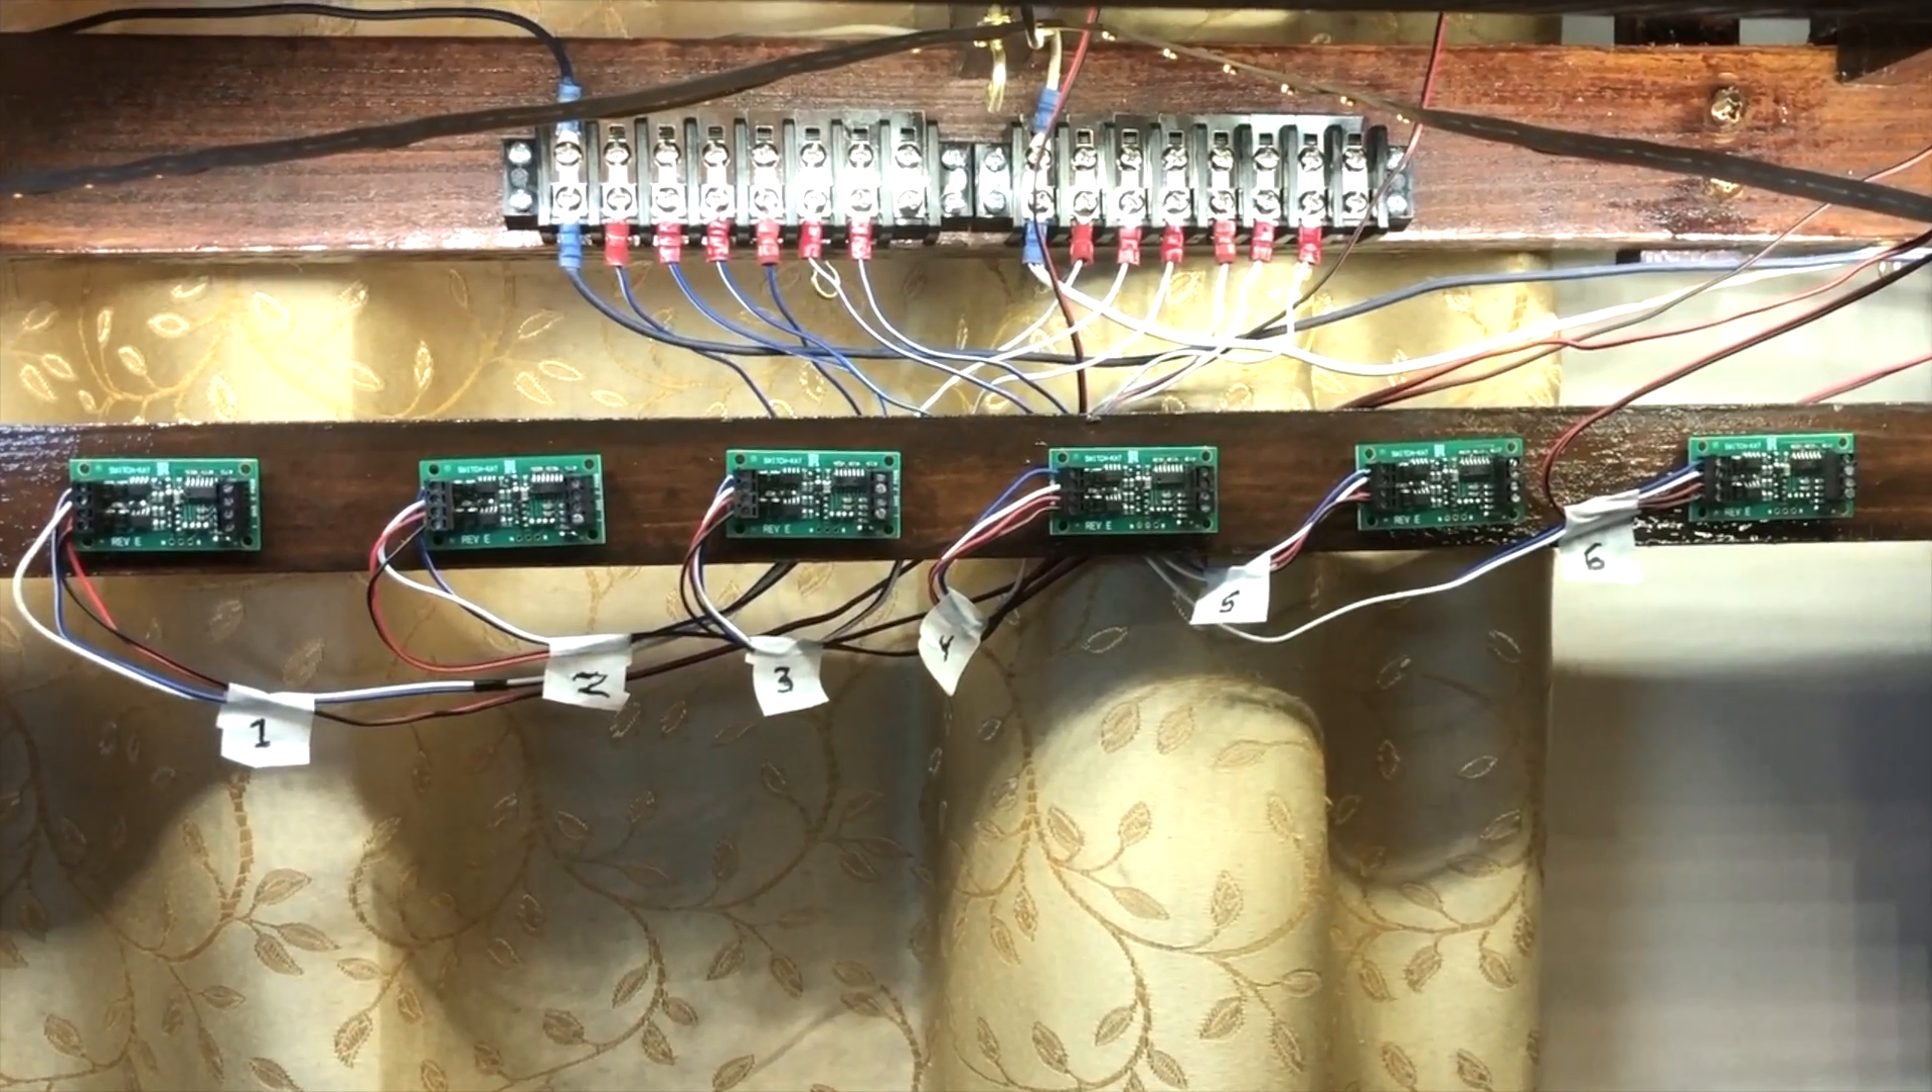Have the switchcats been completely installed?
Yes.